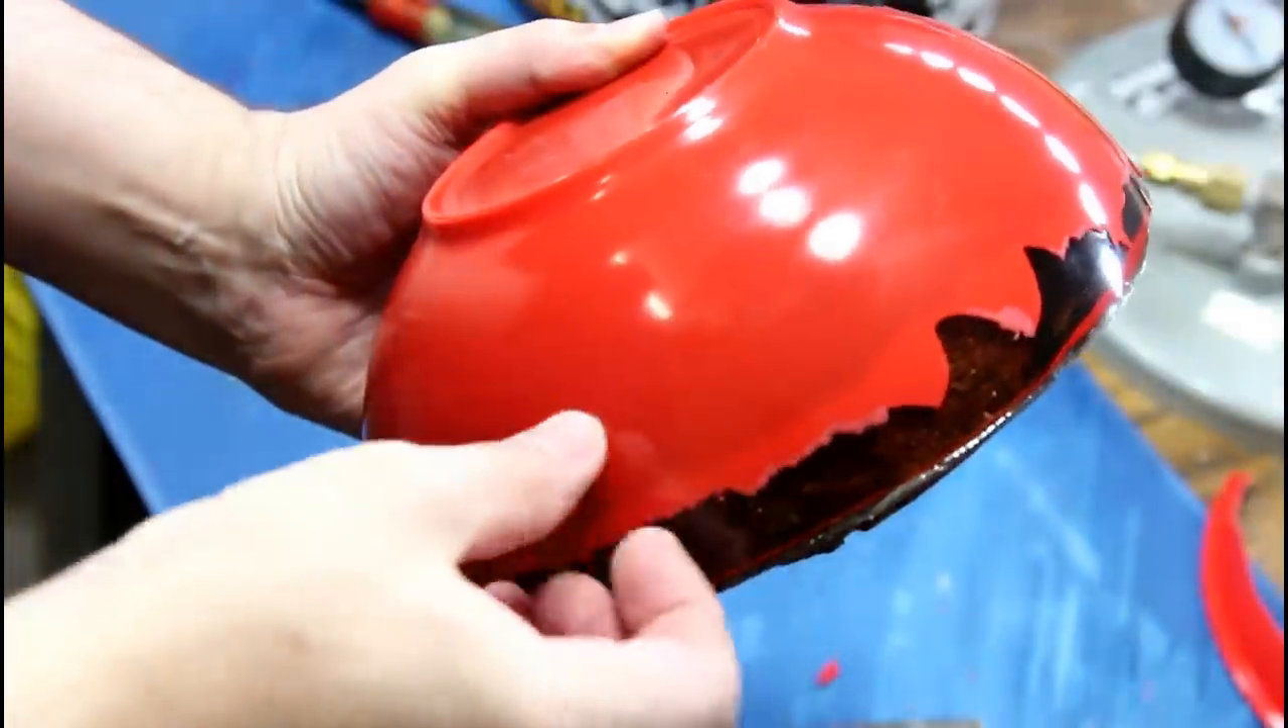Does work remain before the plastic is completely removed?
Yes.